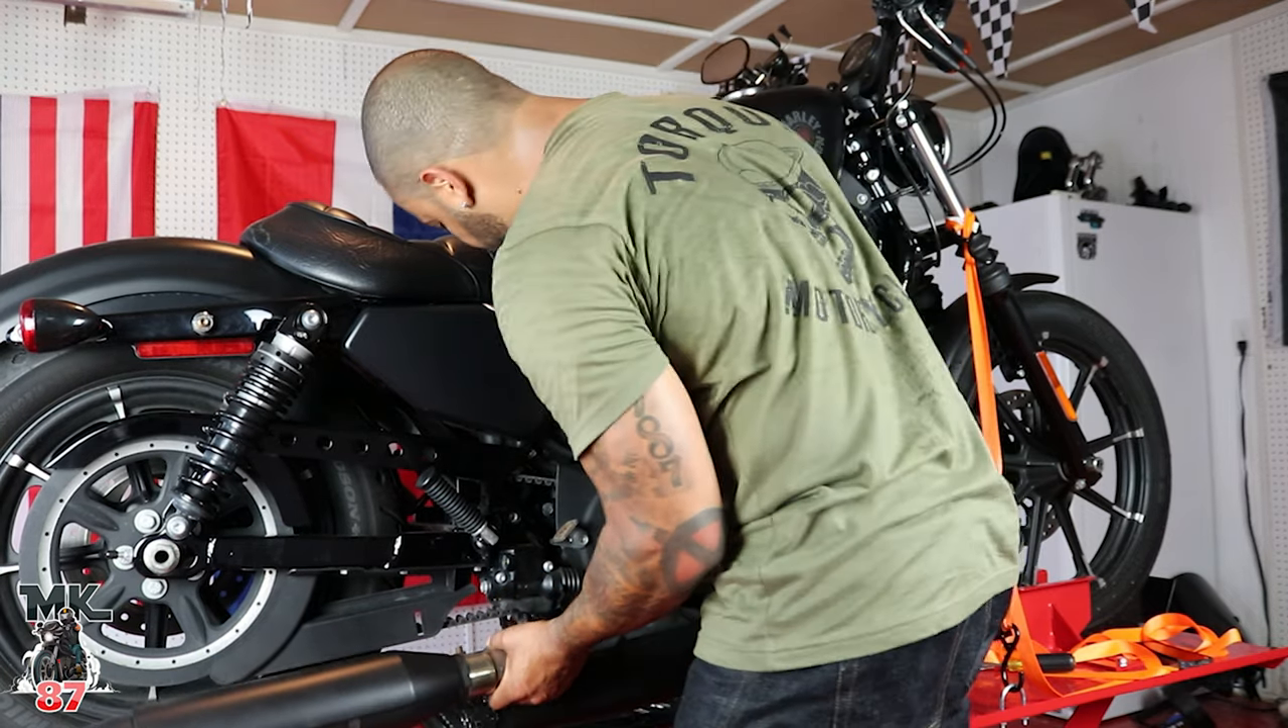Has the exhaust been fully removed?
No.